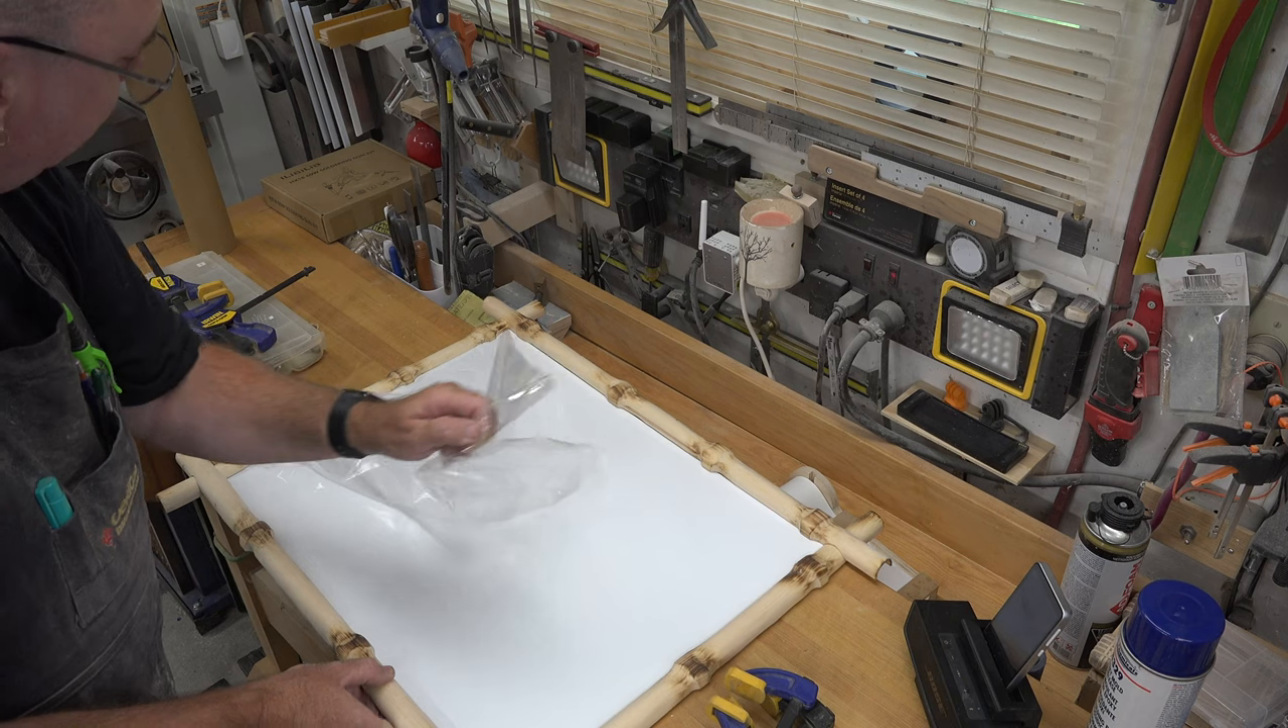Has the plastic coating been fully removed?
No.